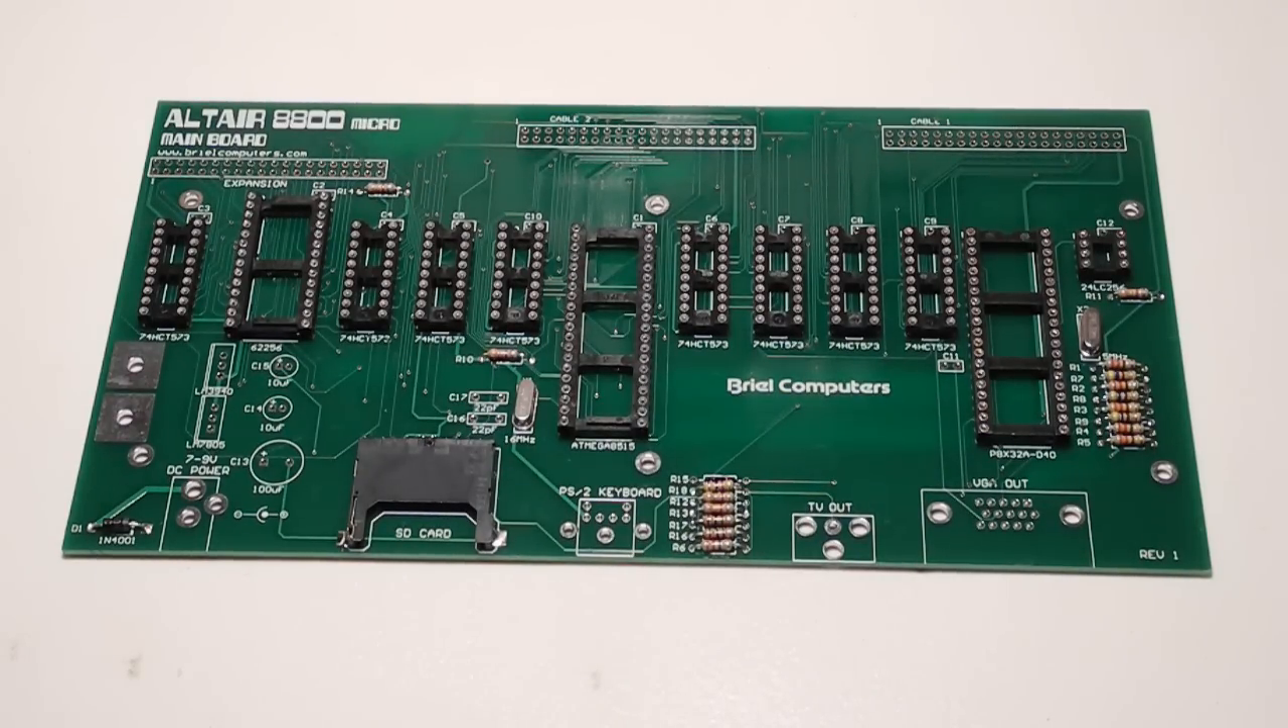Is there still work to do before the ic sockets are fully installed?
No.